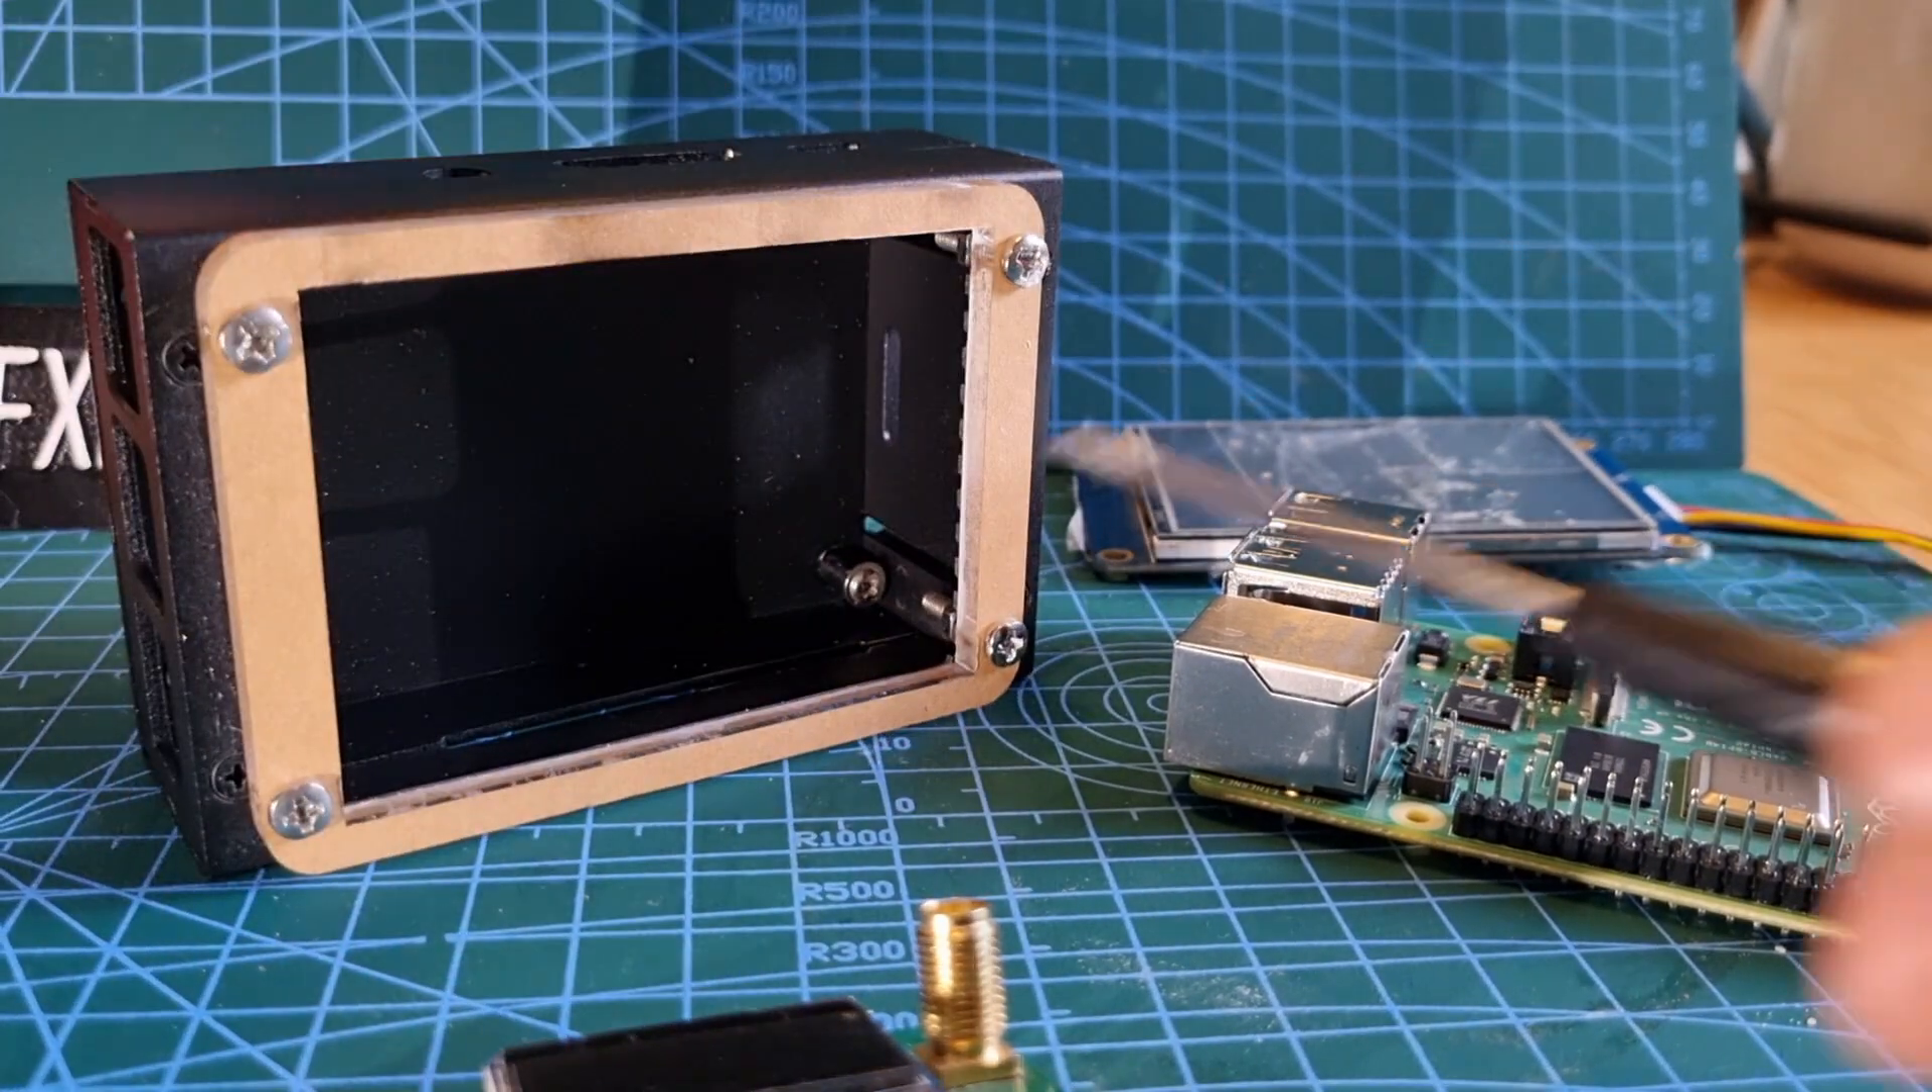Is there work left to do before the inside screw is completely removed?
Yes.